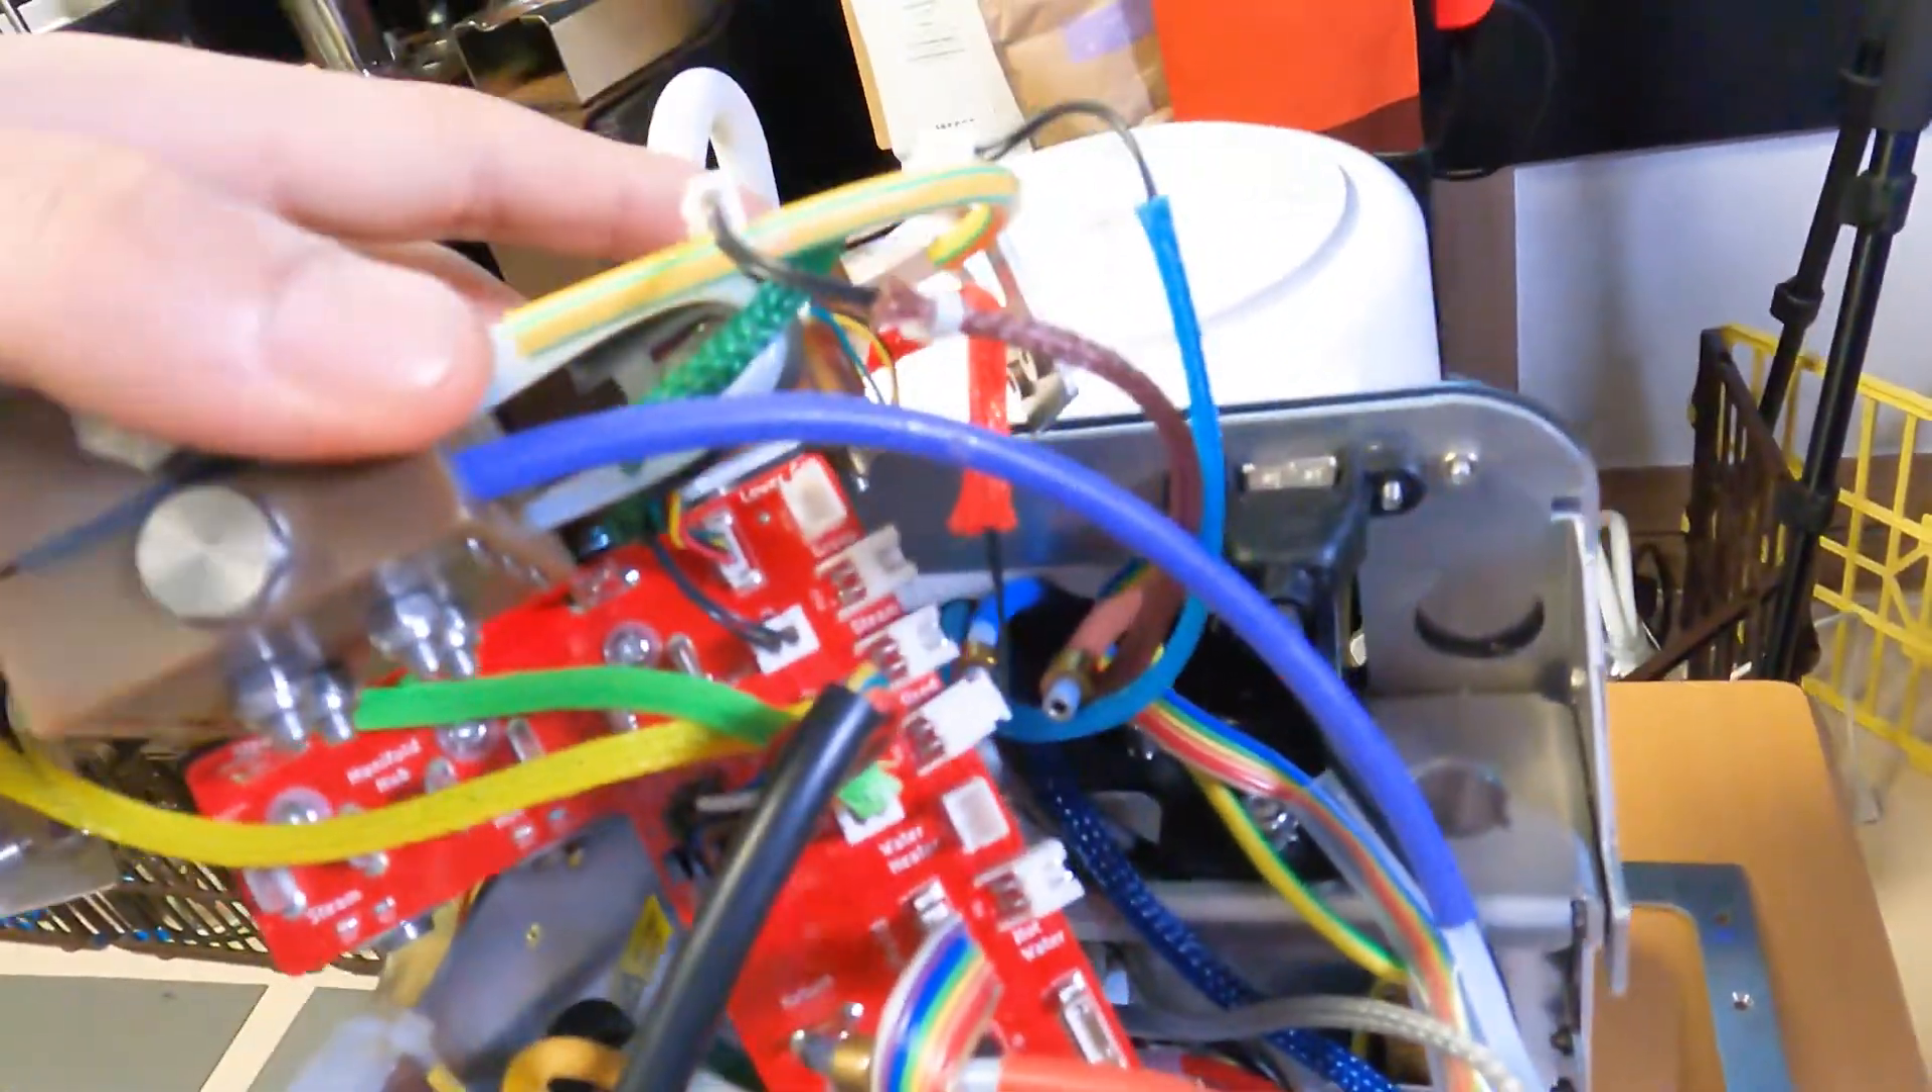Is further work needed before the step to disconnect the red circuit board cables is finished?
Yes.